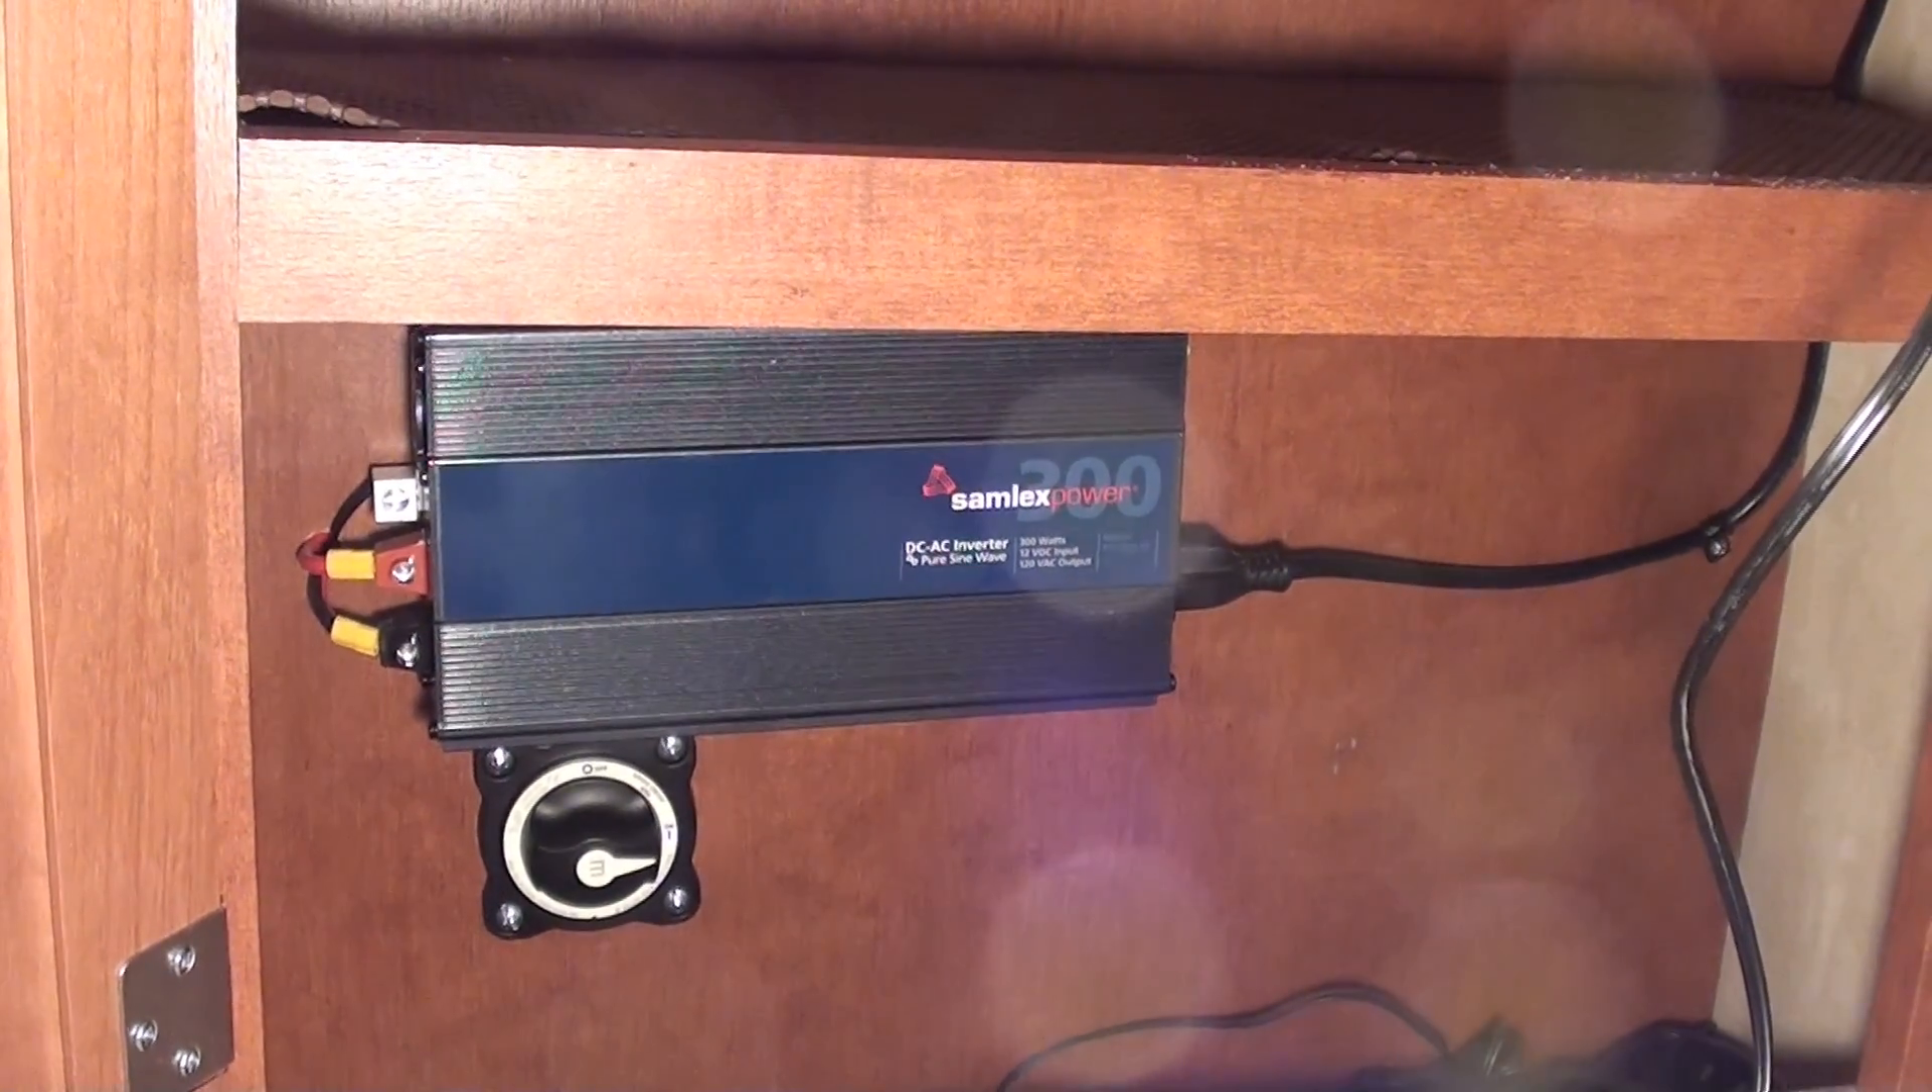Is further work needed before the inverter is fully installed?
No.